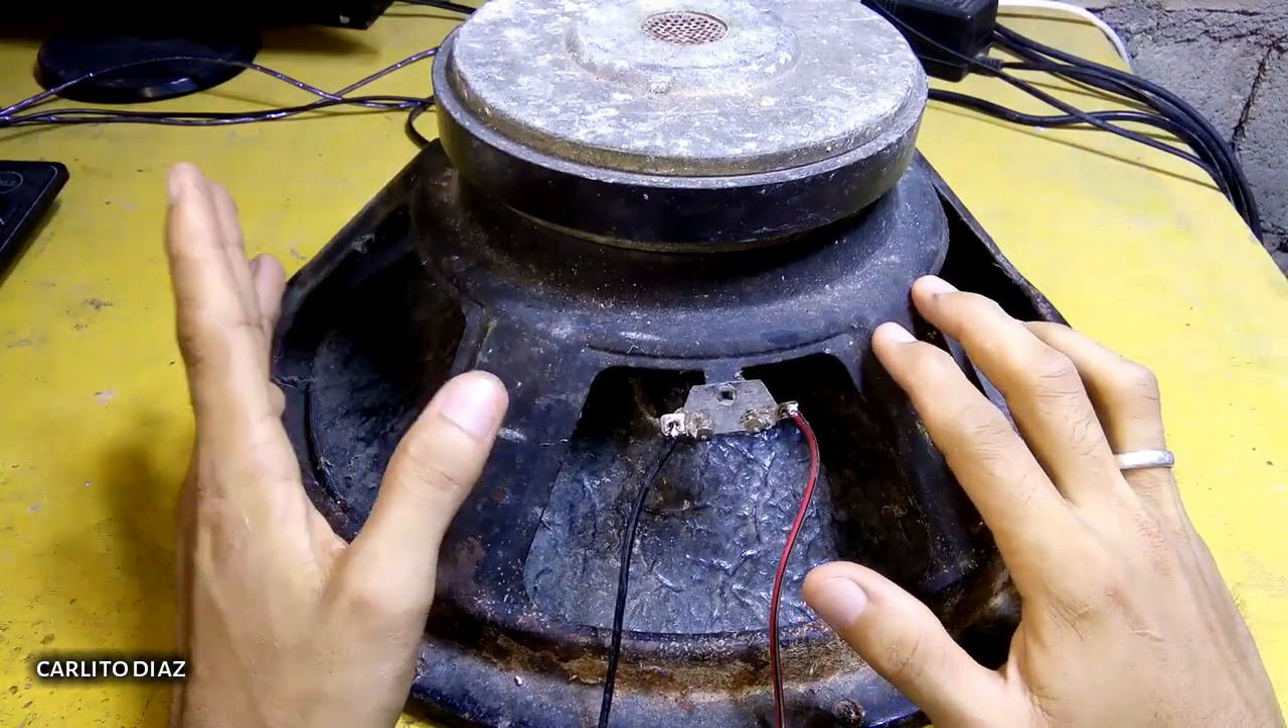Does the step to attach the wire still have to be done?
No.